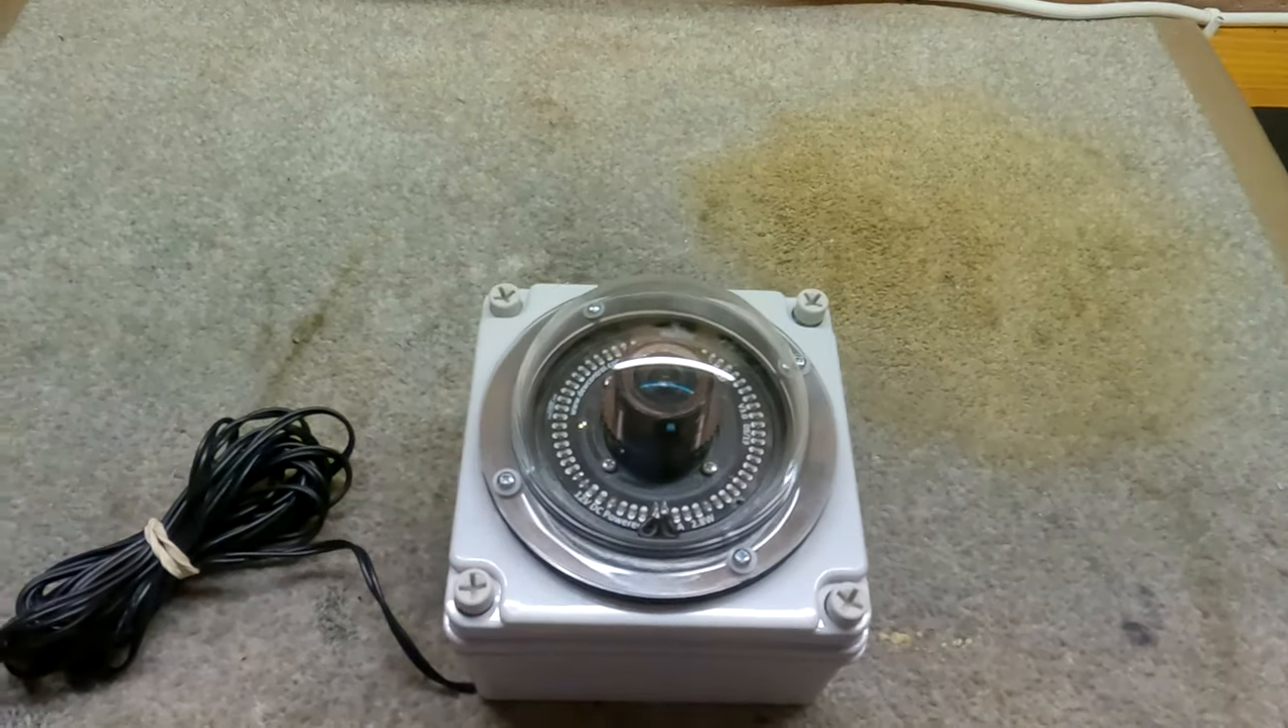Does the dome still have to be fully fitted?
No.